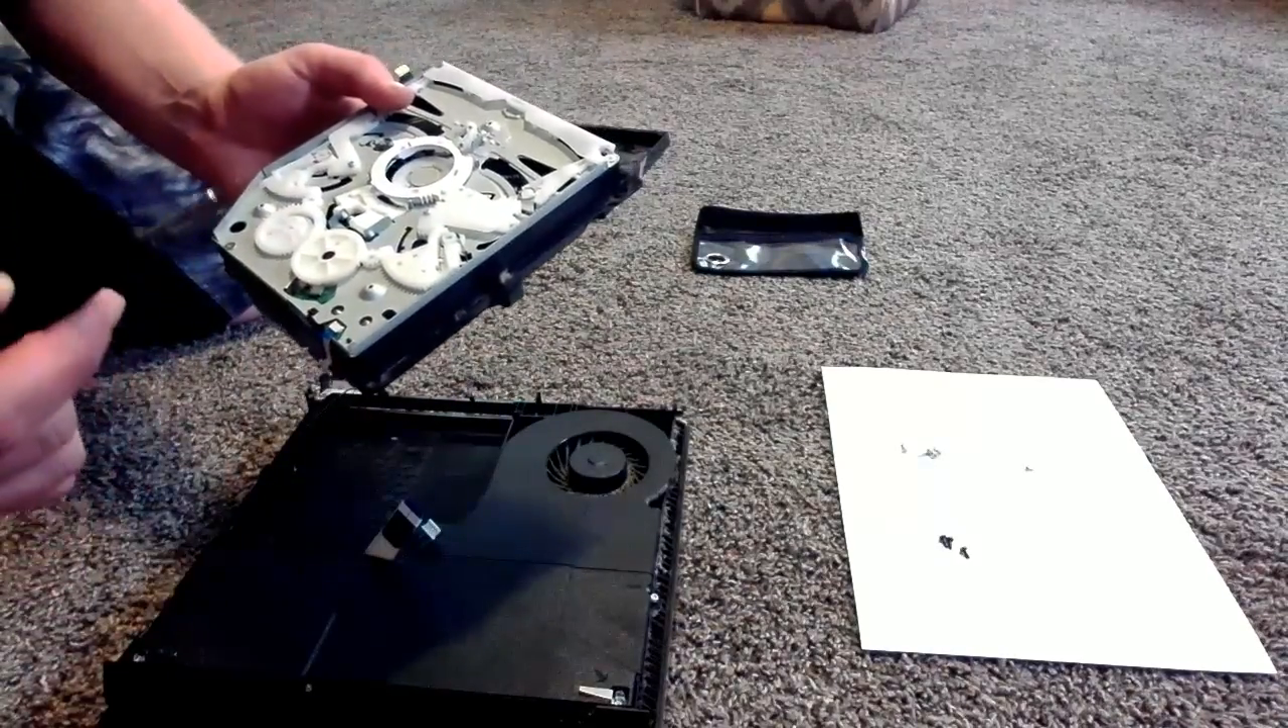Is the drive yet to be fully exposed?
No.